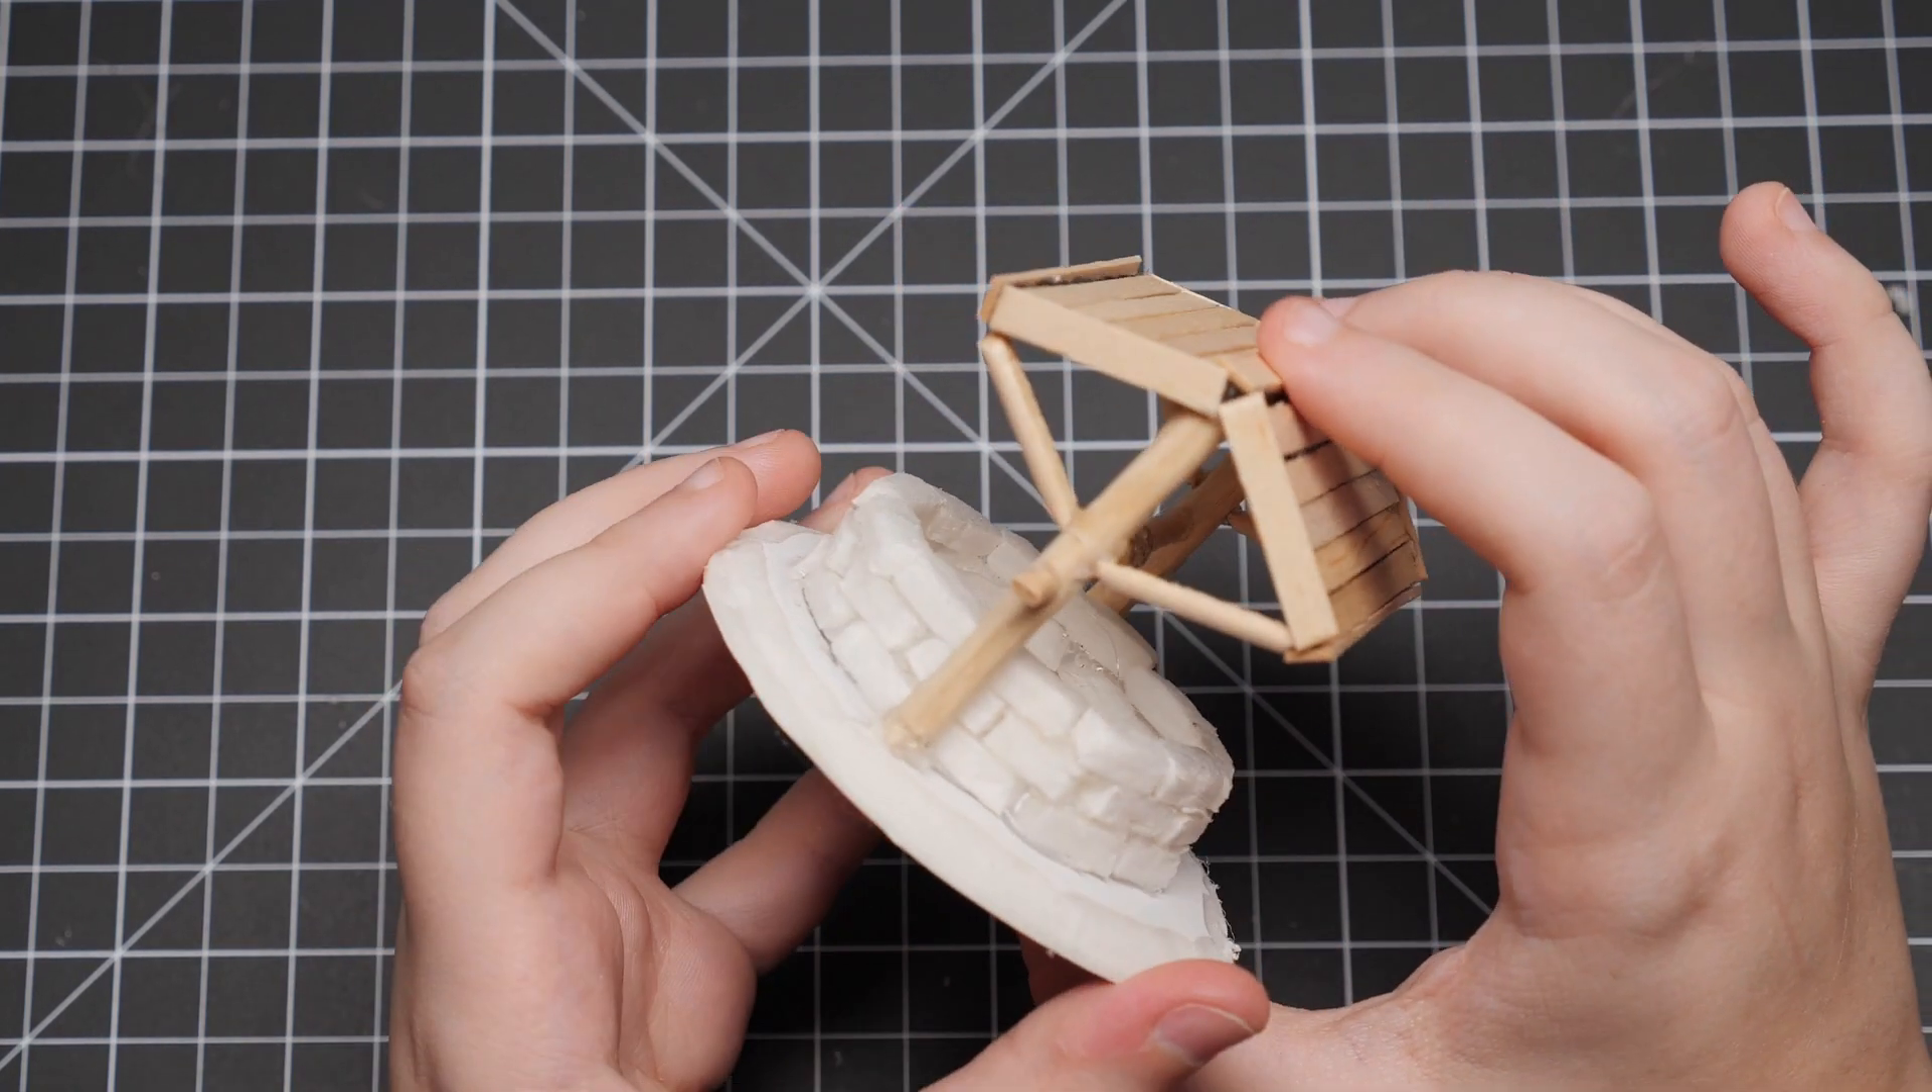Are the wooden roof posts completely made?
Yes.